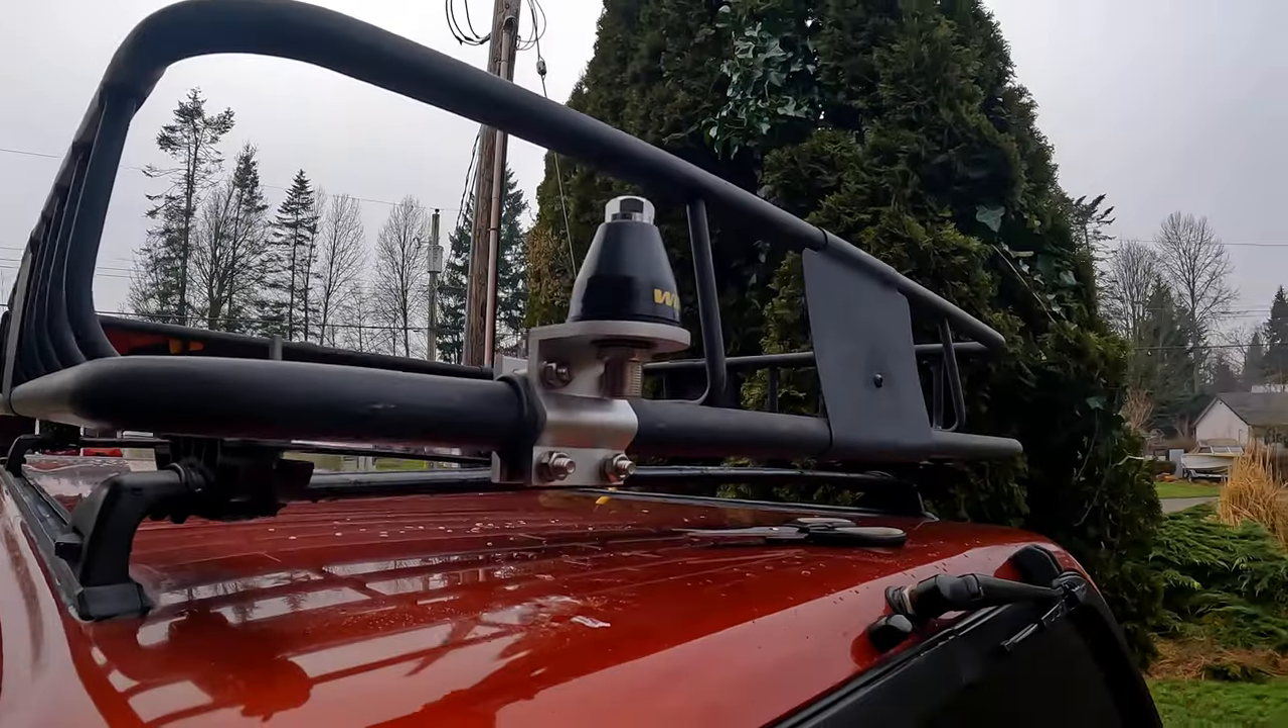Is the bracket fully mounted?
Yes.